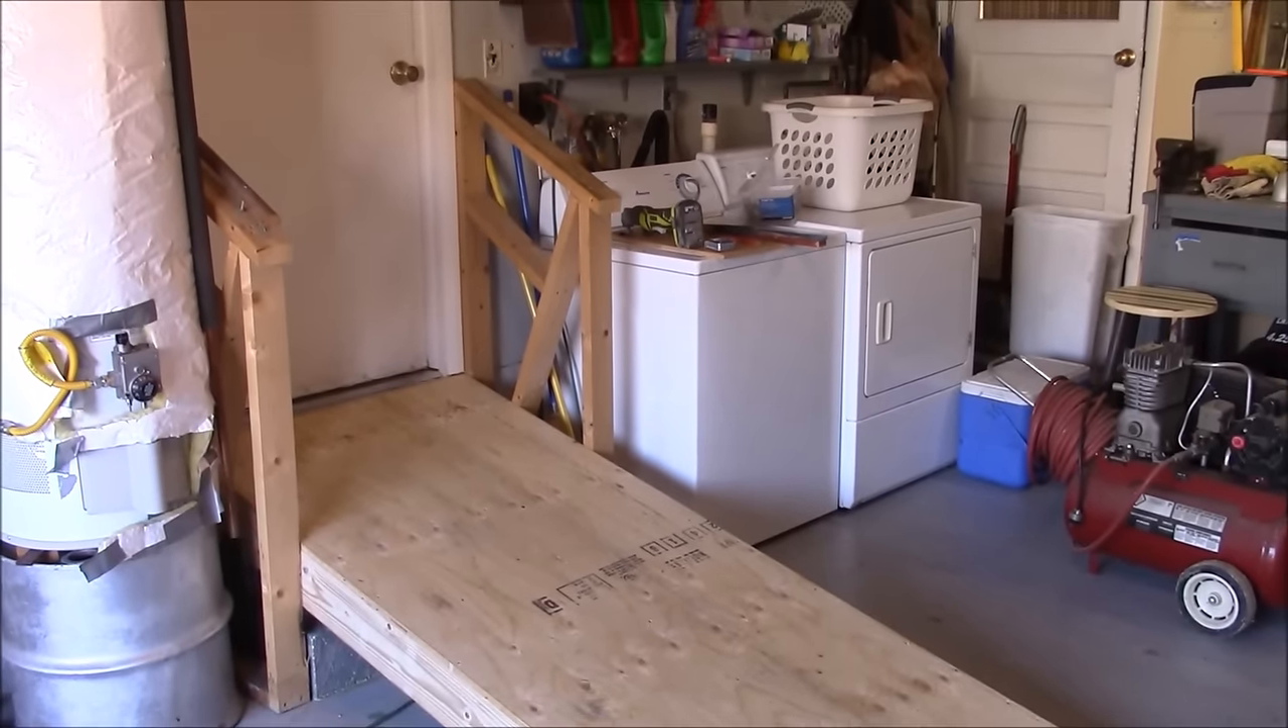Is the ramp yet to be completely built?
No.